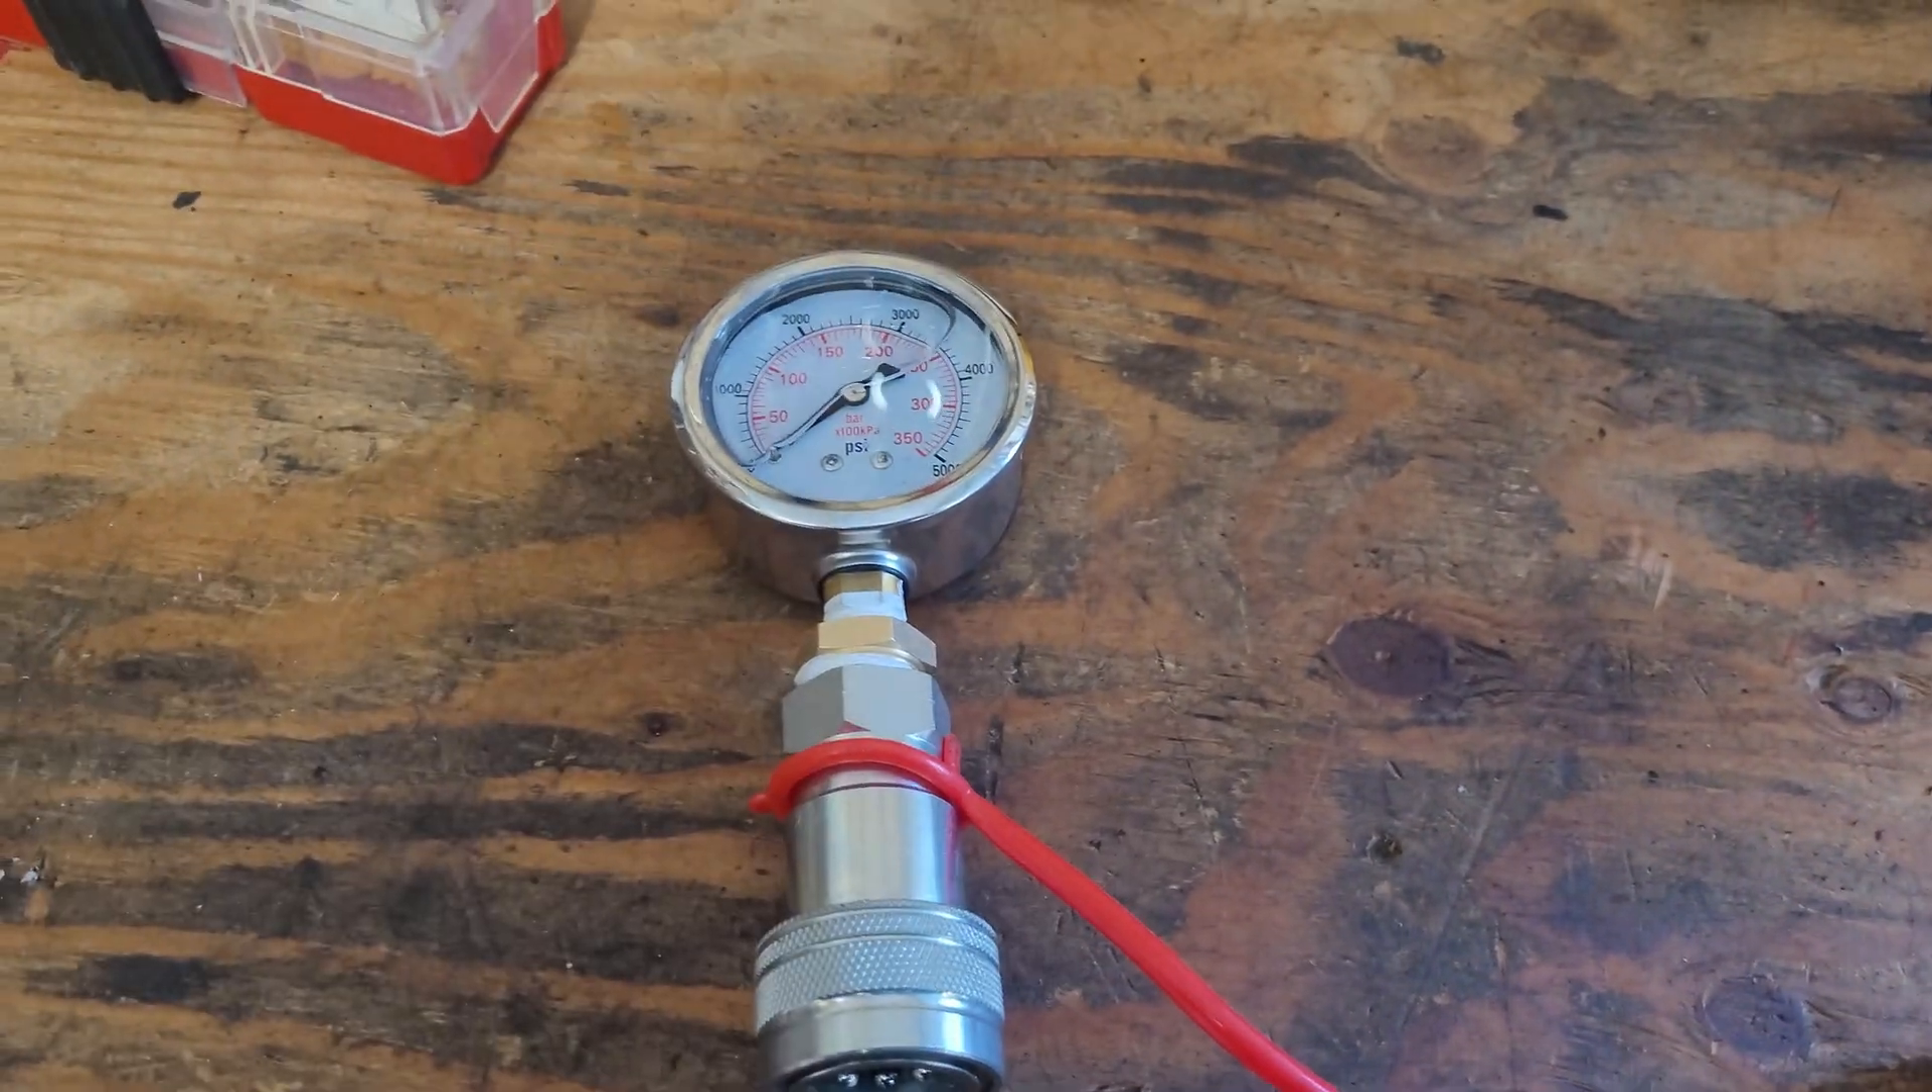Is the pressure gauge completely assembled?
Yes.